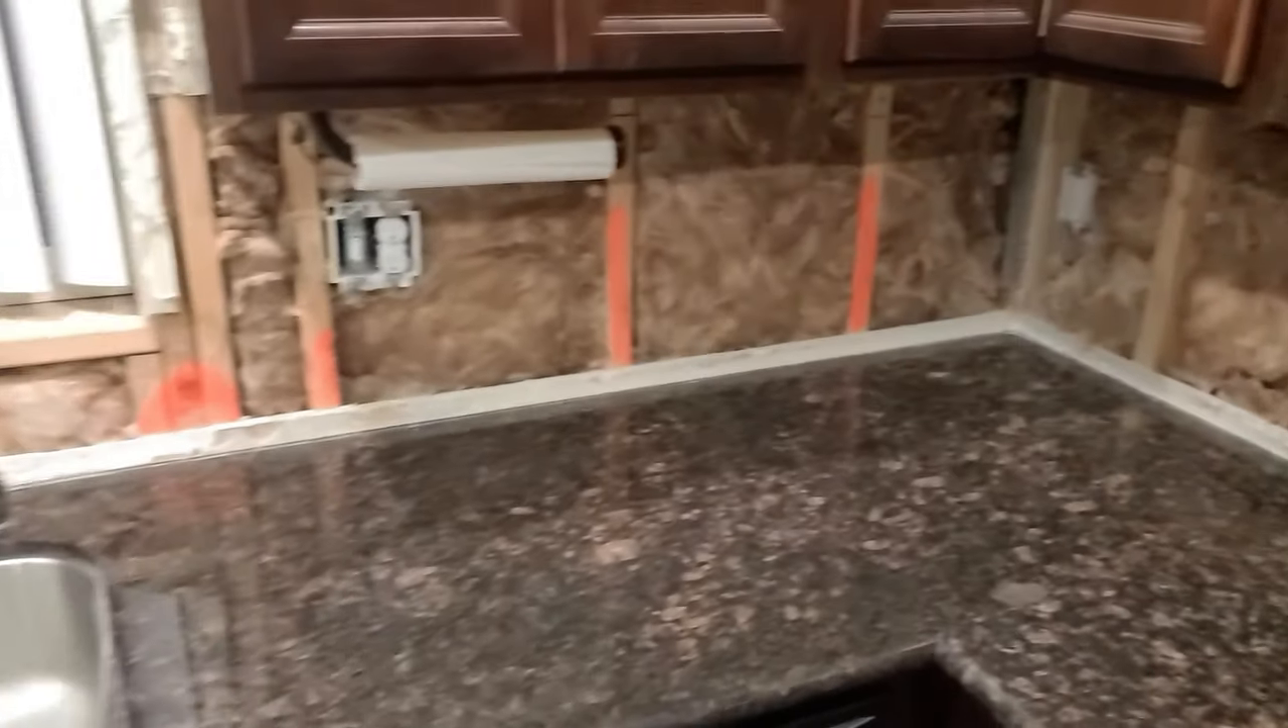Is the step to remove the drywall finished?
Yes.